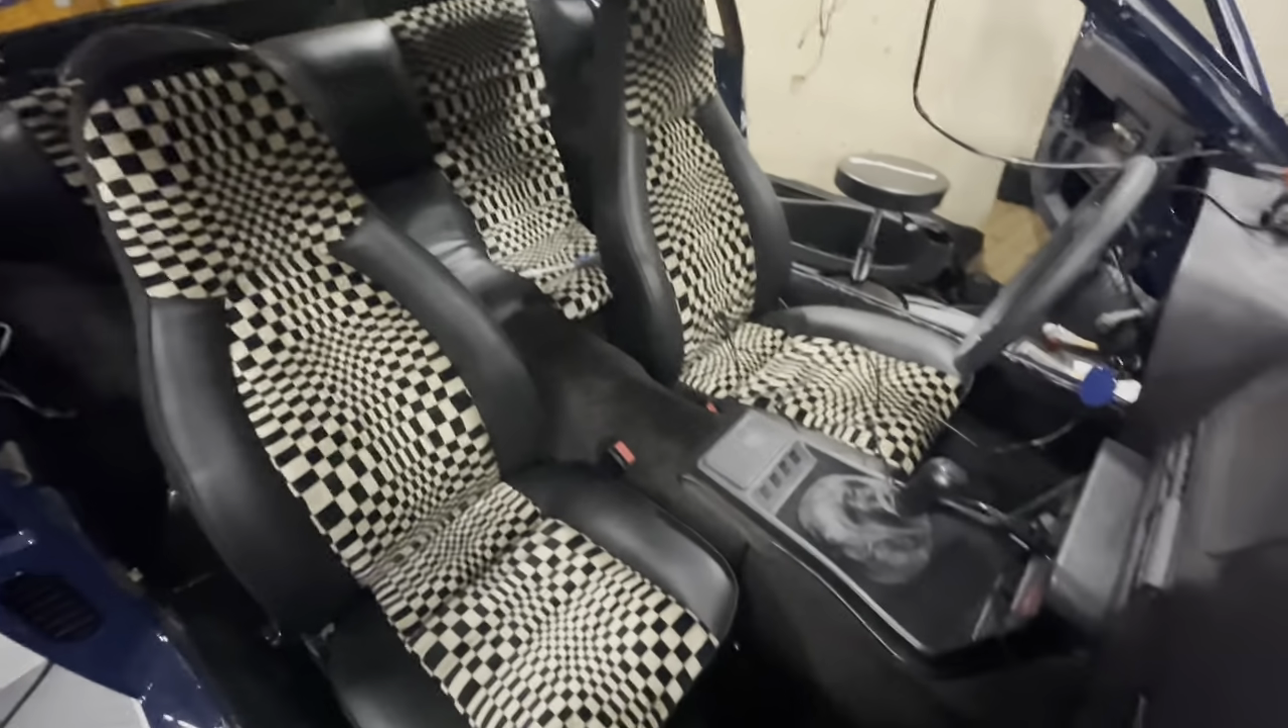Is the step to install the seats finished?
Yes.